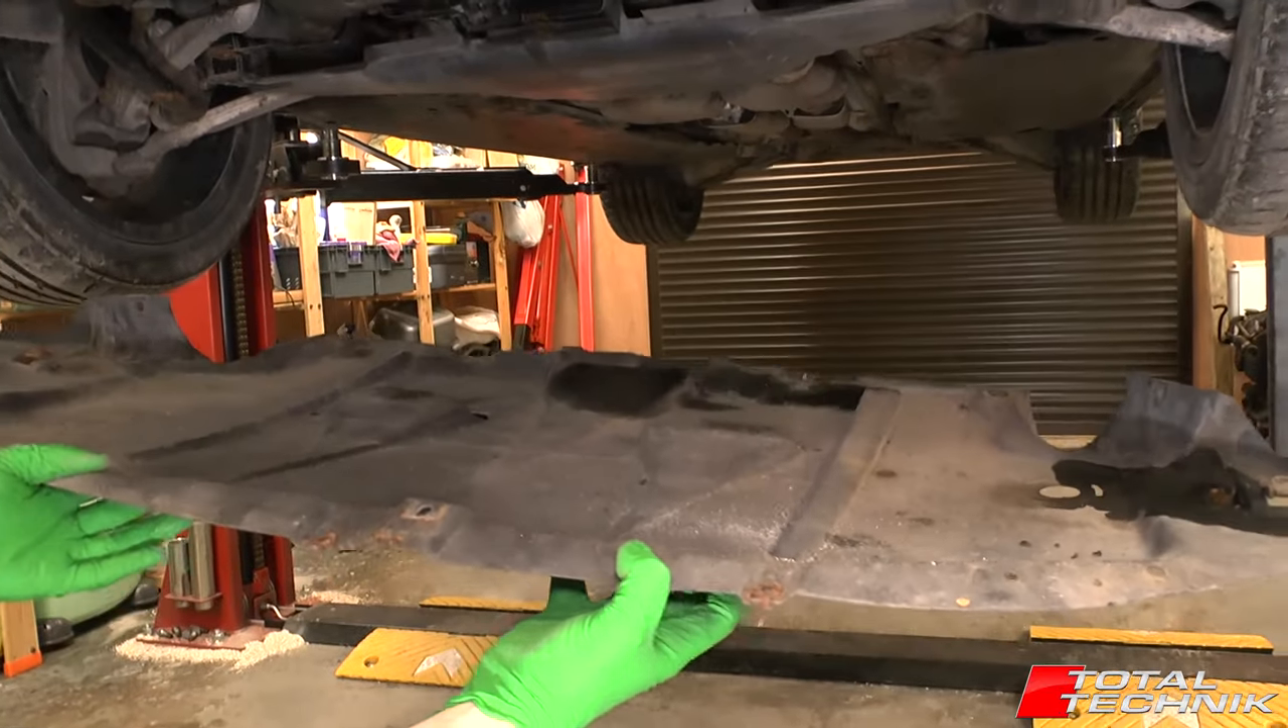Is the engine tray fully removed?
Yes.